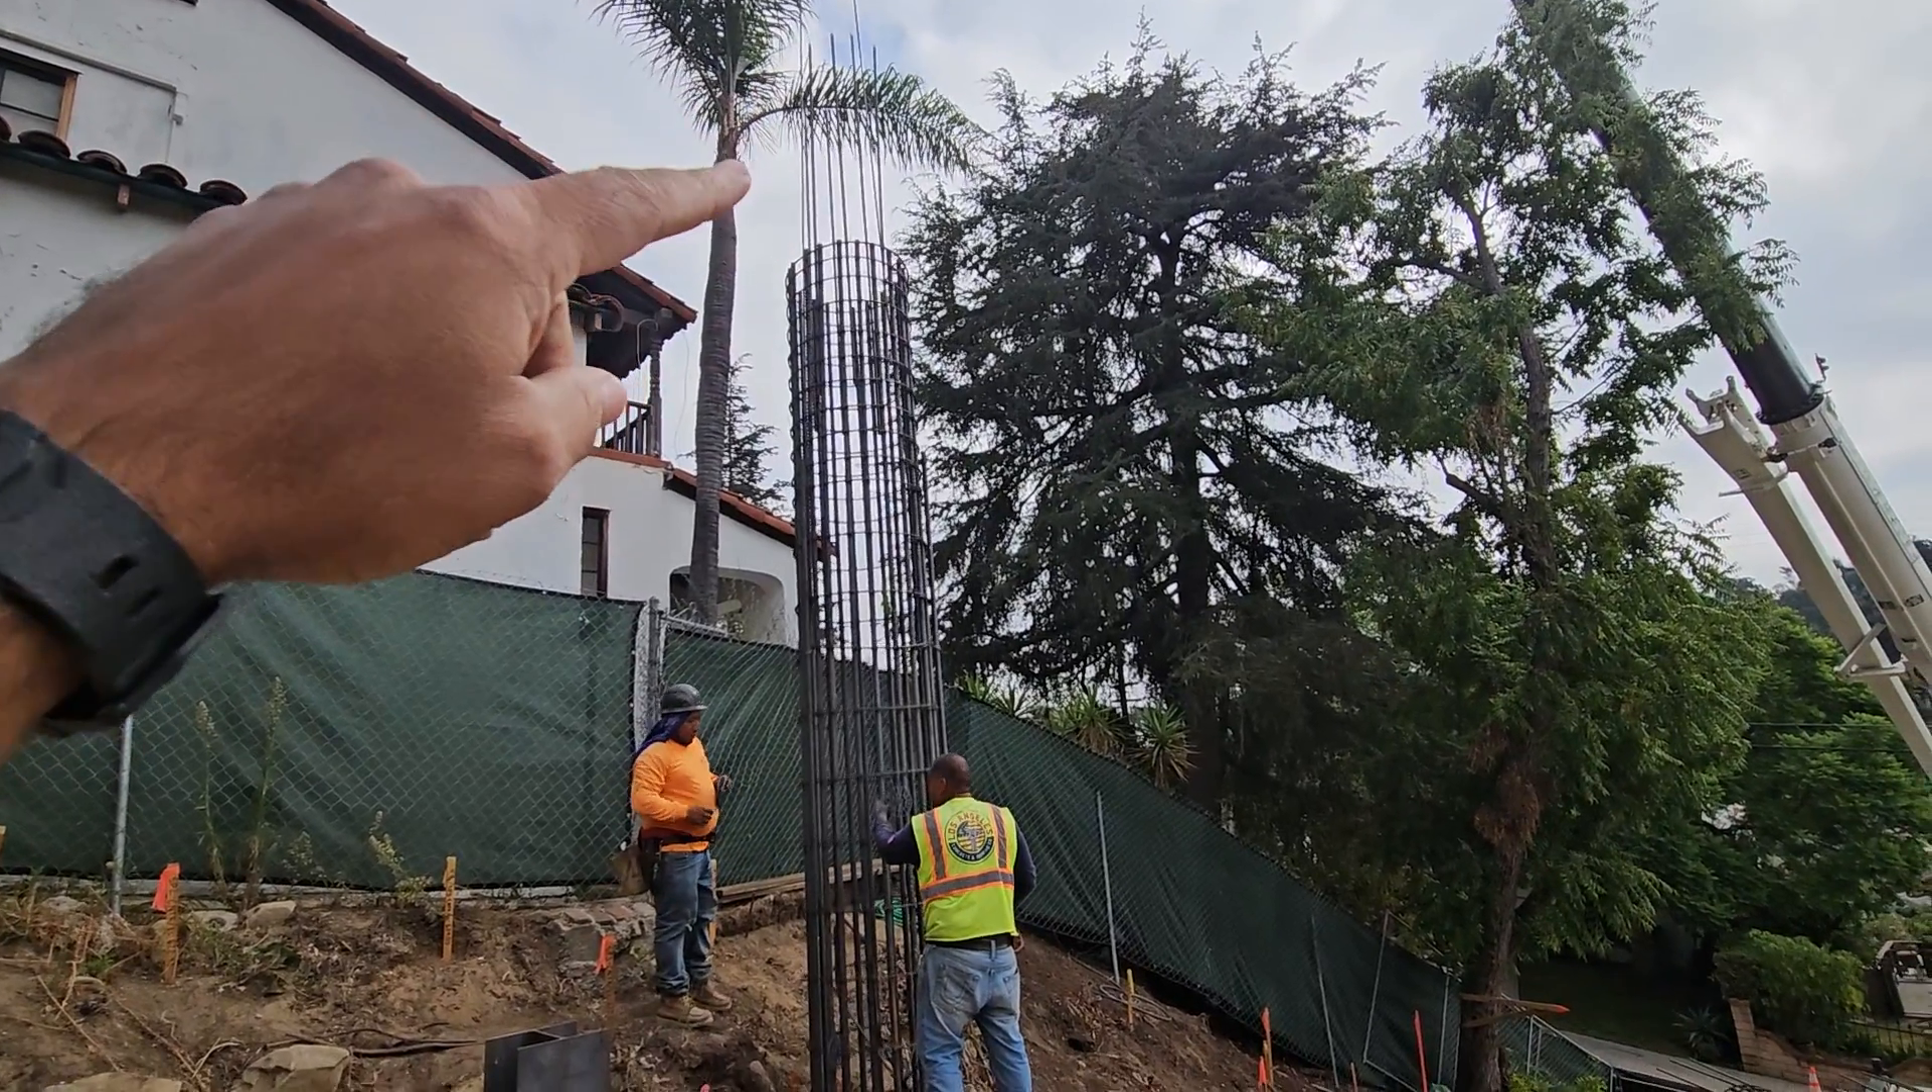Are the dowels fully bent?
No.